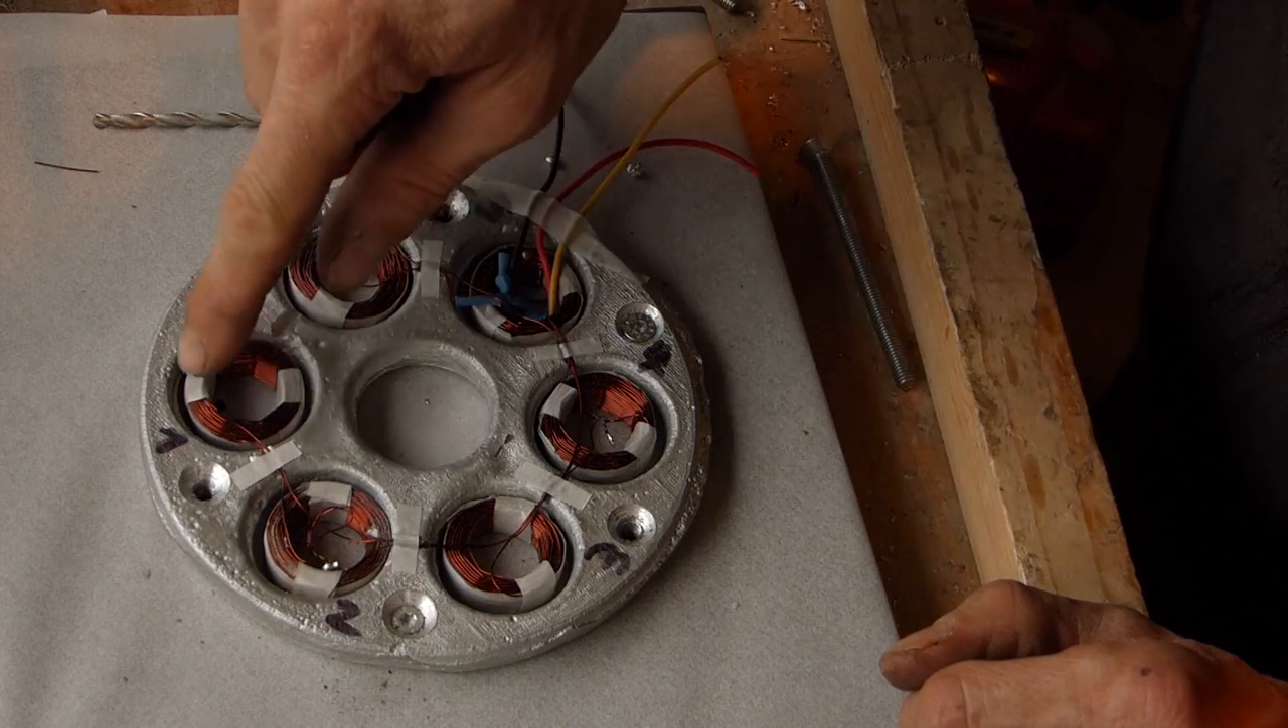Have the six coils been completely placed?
Yes.